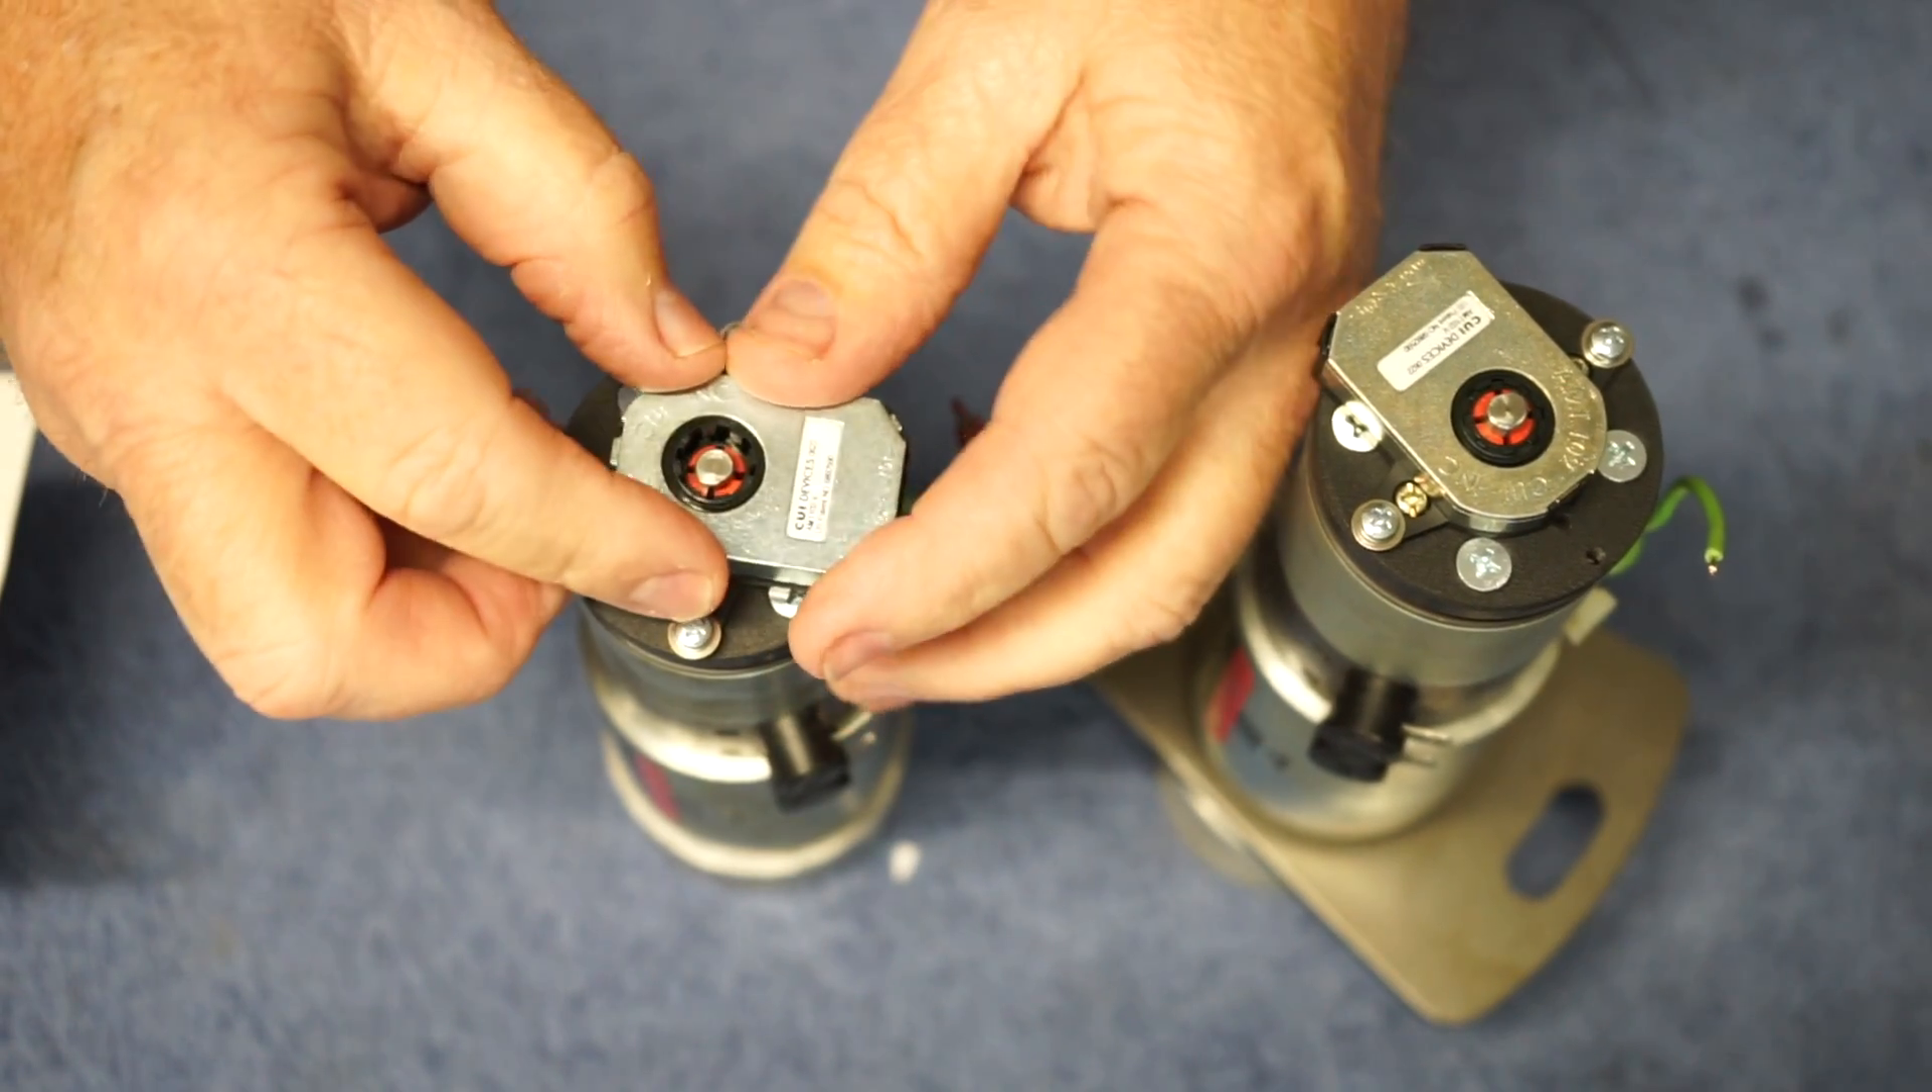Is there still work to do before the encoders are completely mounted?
Yes.